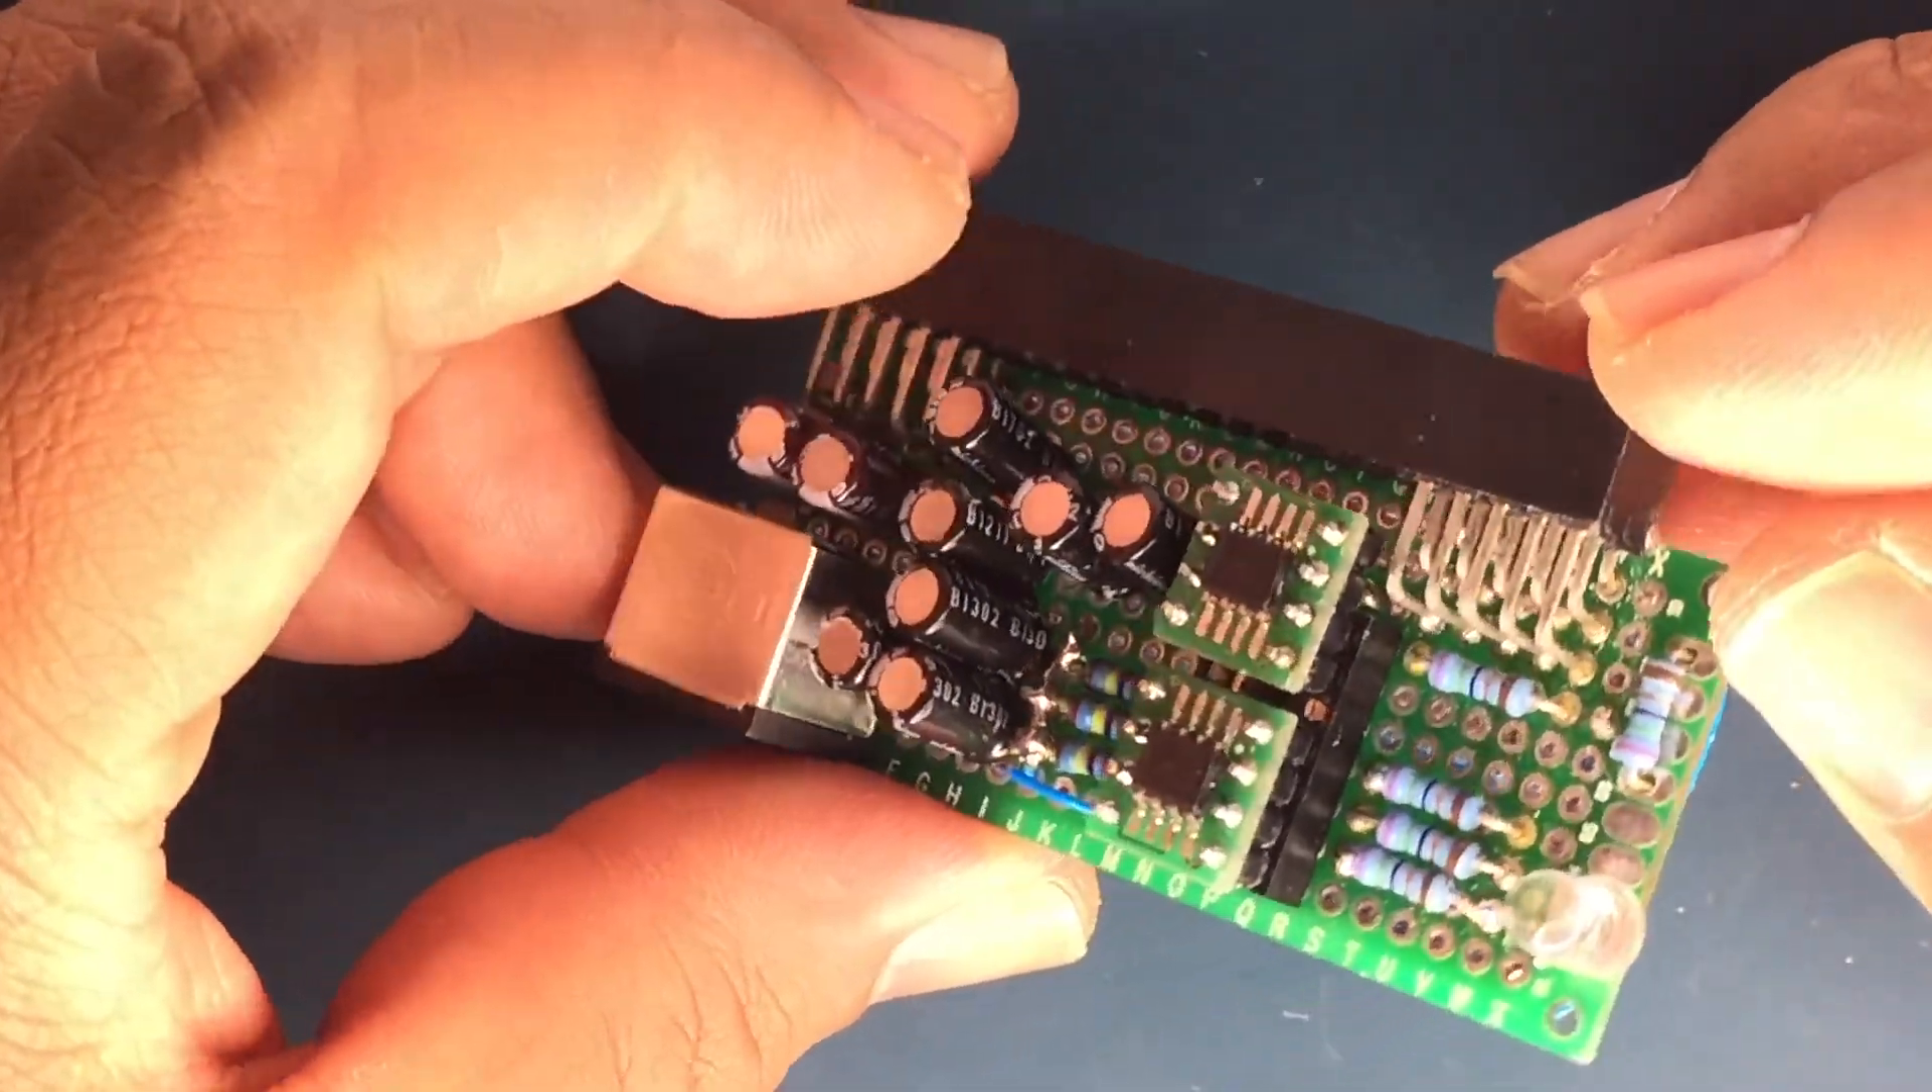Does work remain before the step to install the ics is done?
No.